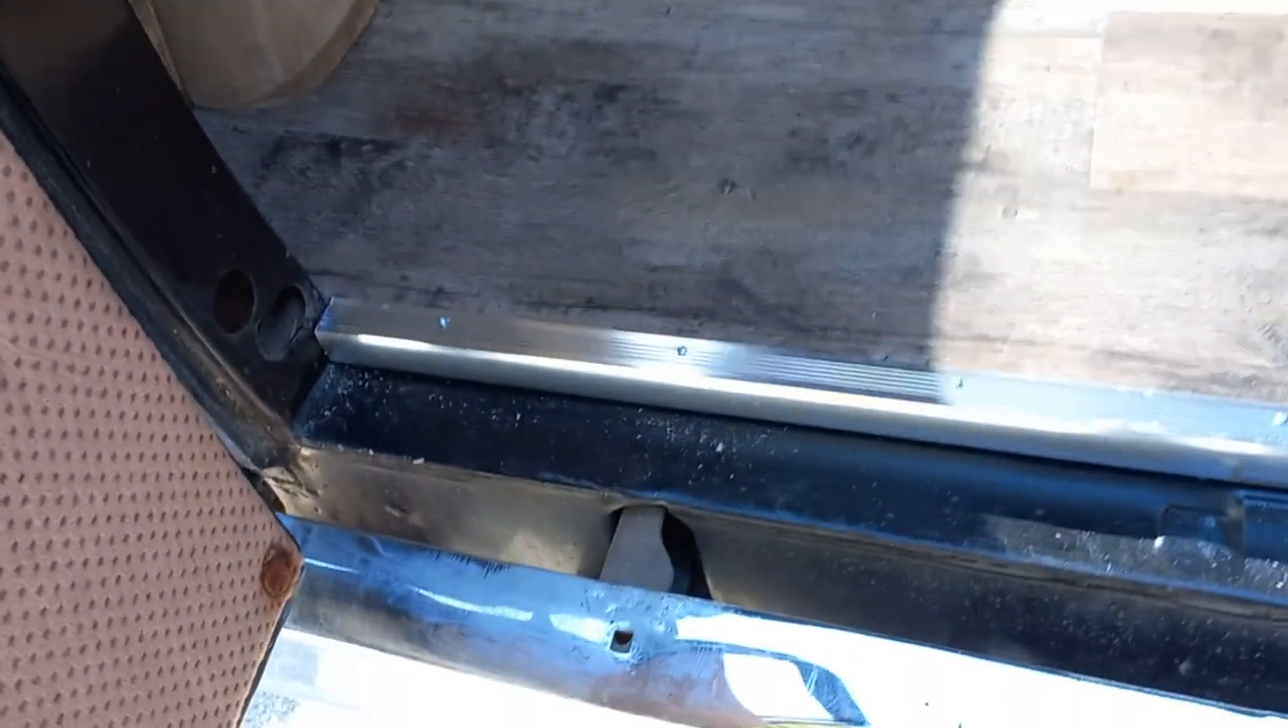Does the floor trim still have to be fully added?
No.